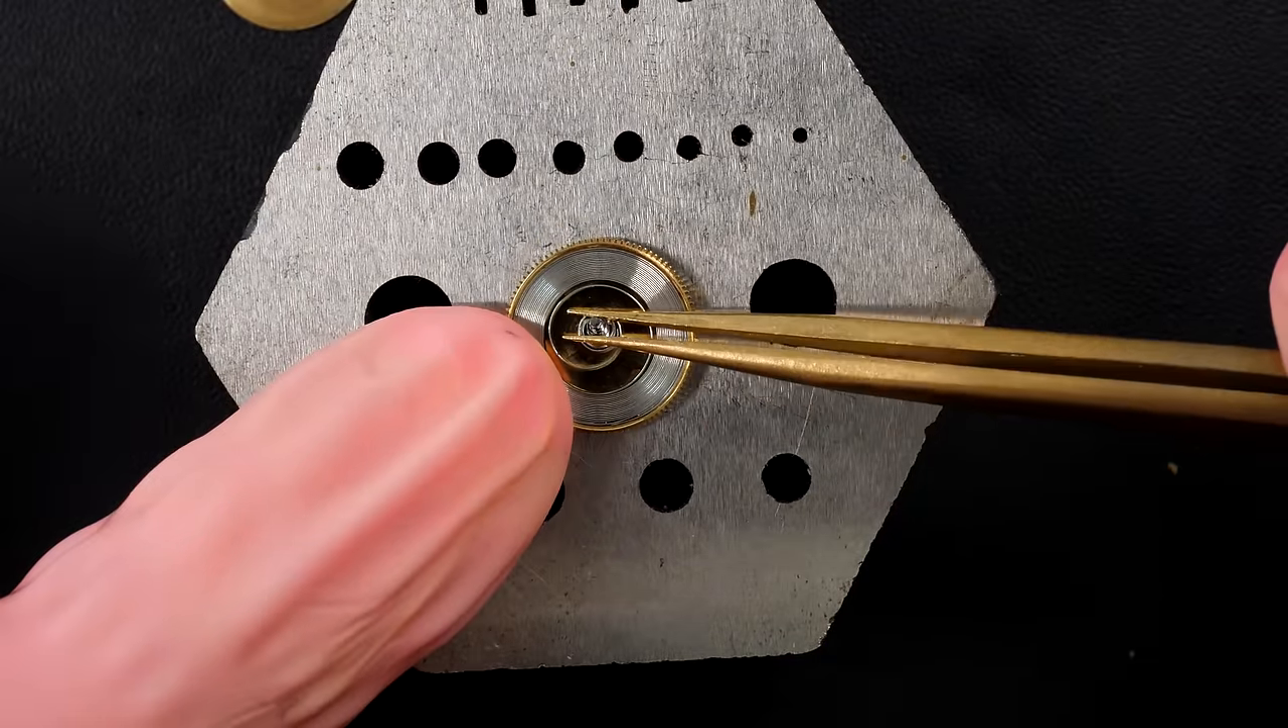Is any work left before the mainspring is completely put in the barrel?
No.